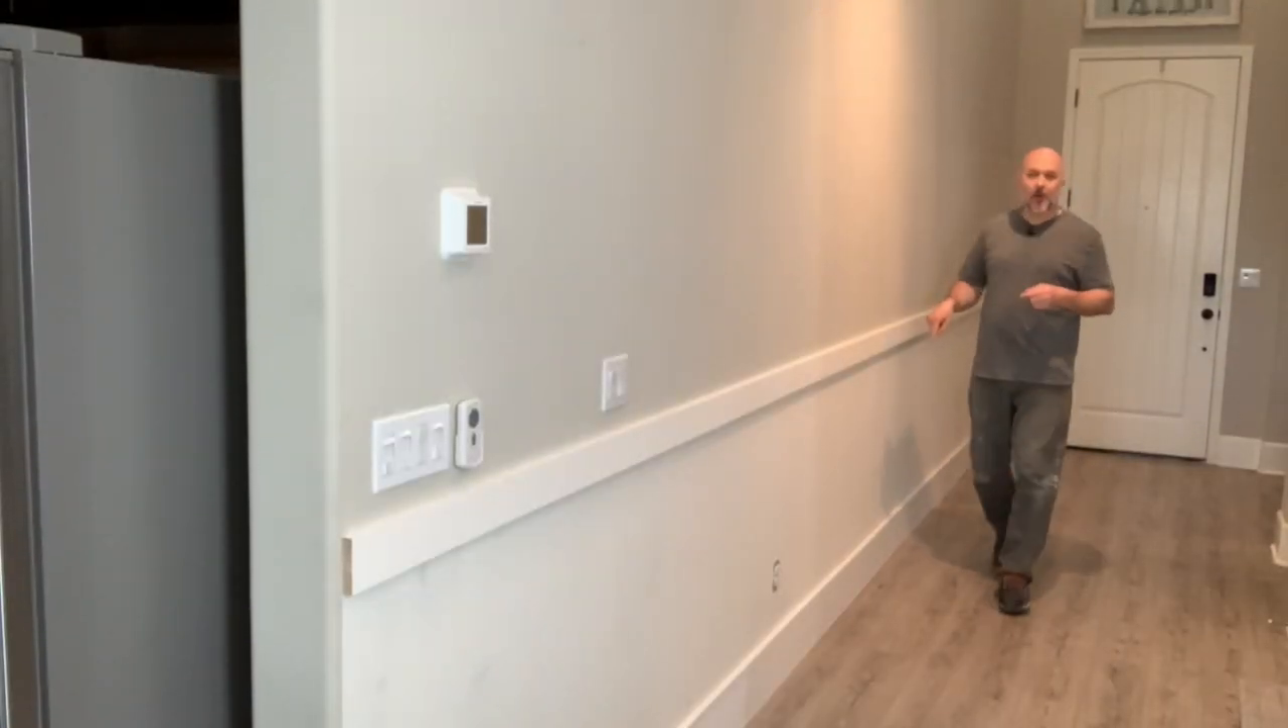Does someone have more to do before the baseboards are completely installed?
No.